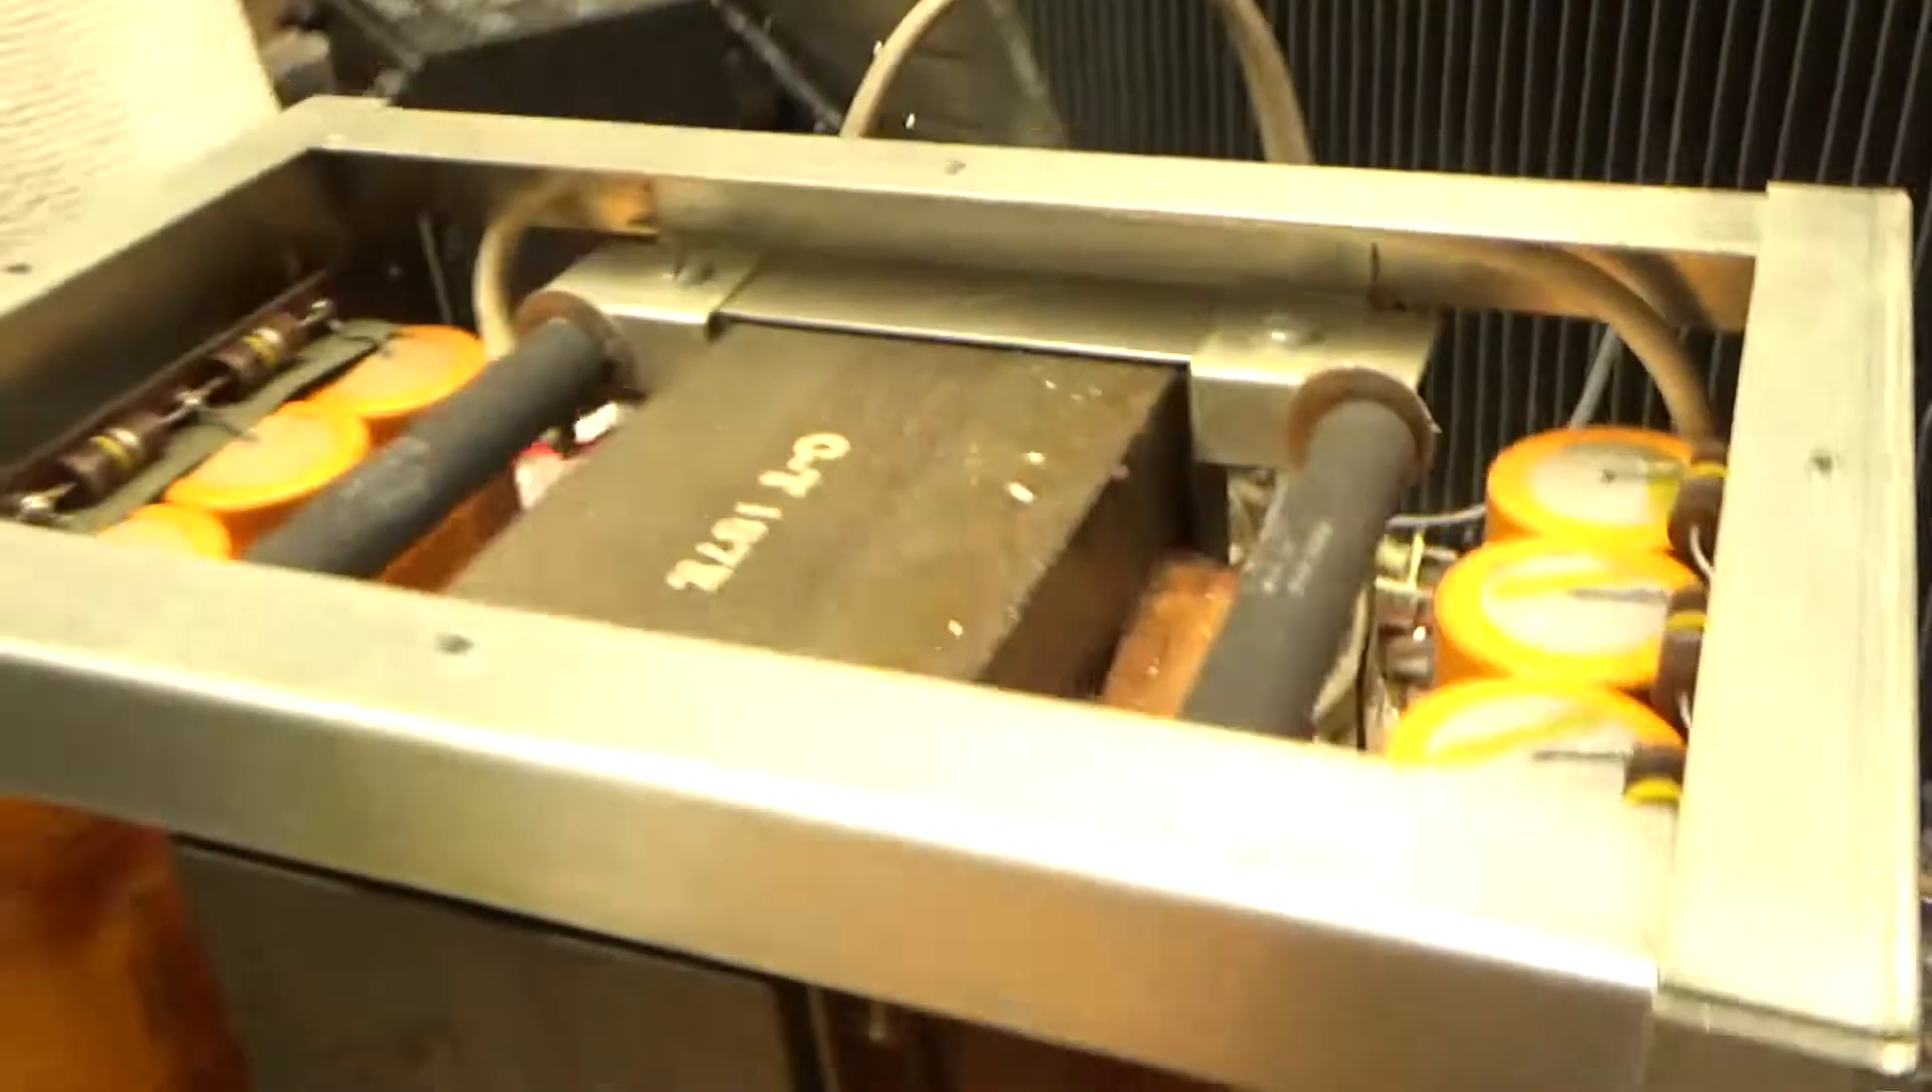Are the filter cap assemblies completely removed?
No.